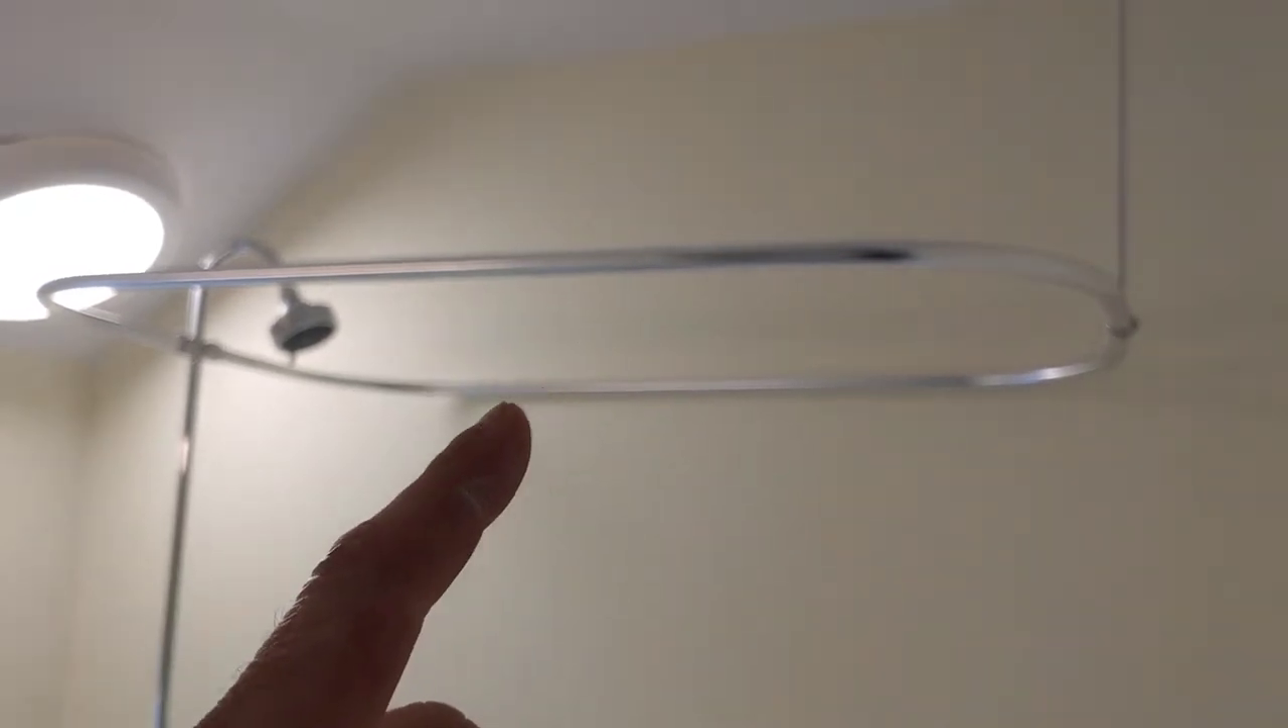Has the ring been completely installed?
Yes.